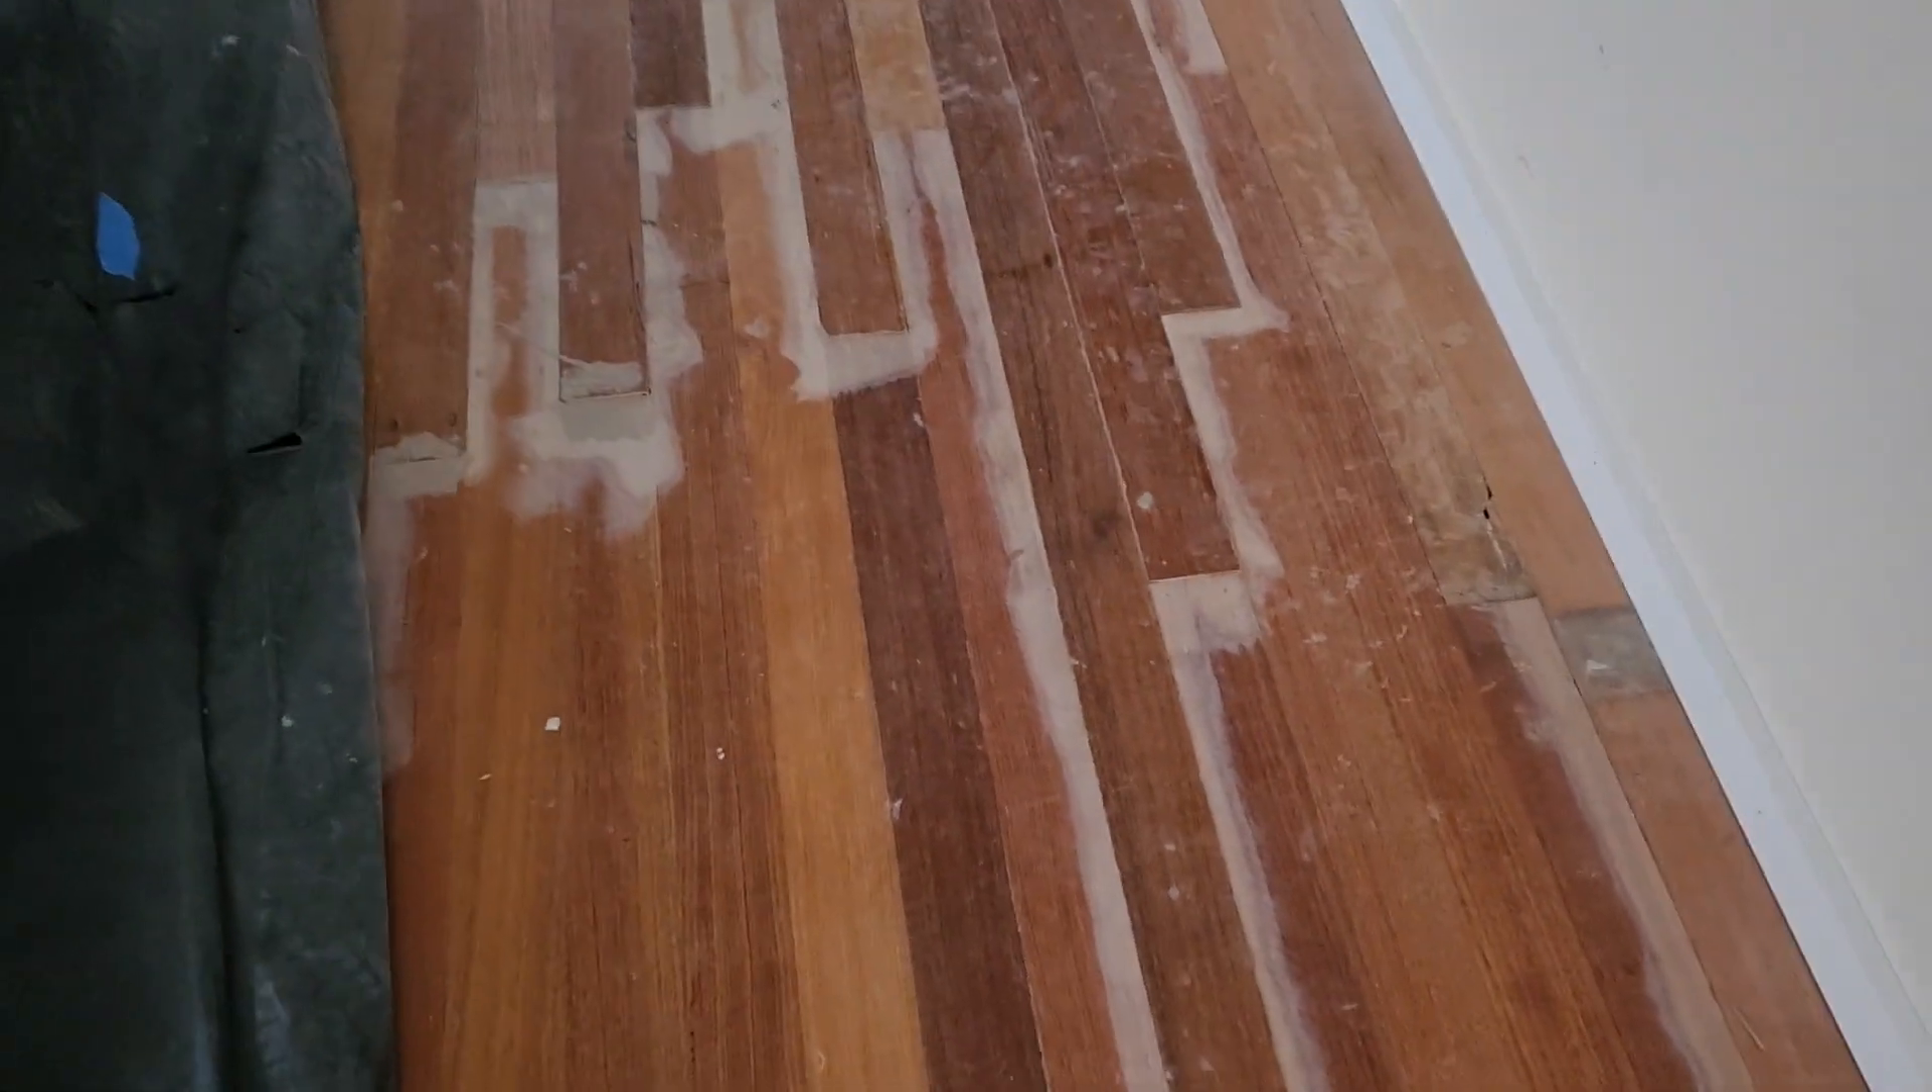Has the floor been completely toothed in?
Yes.